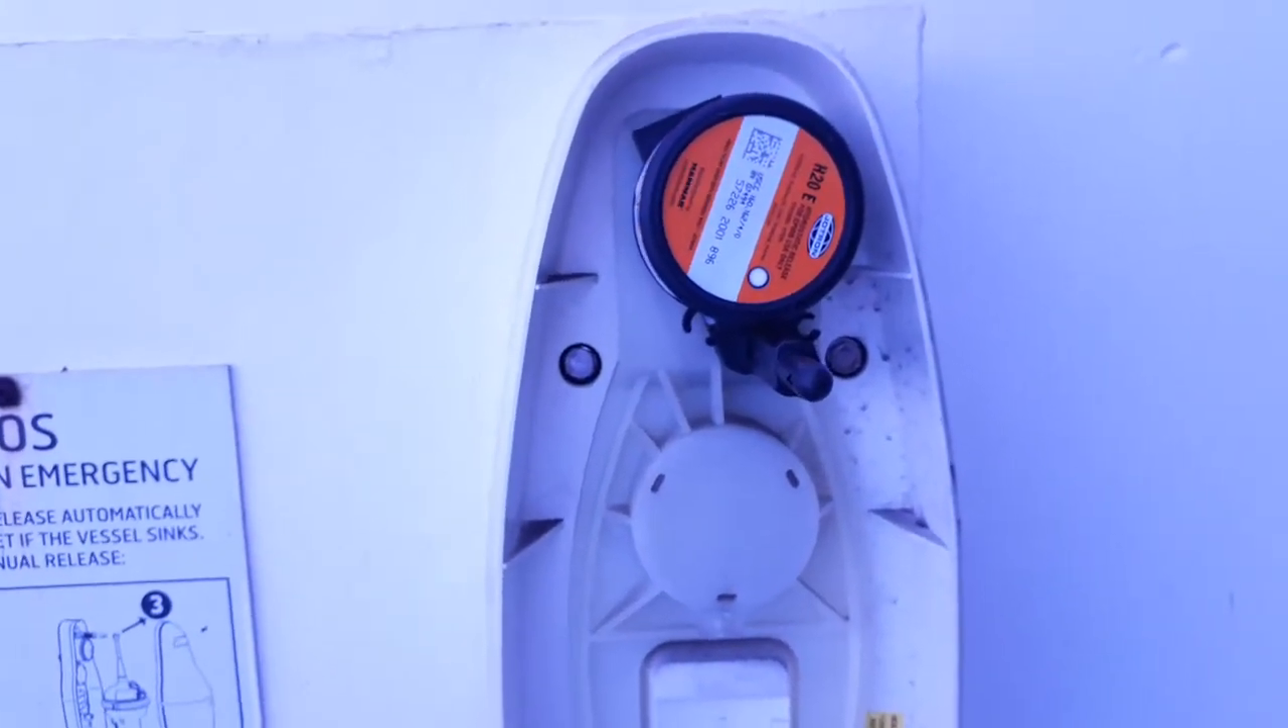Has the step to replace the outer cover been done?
No.